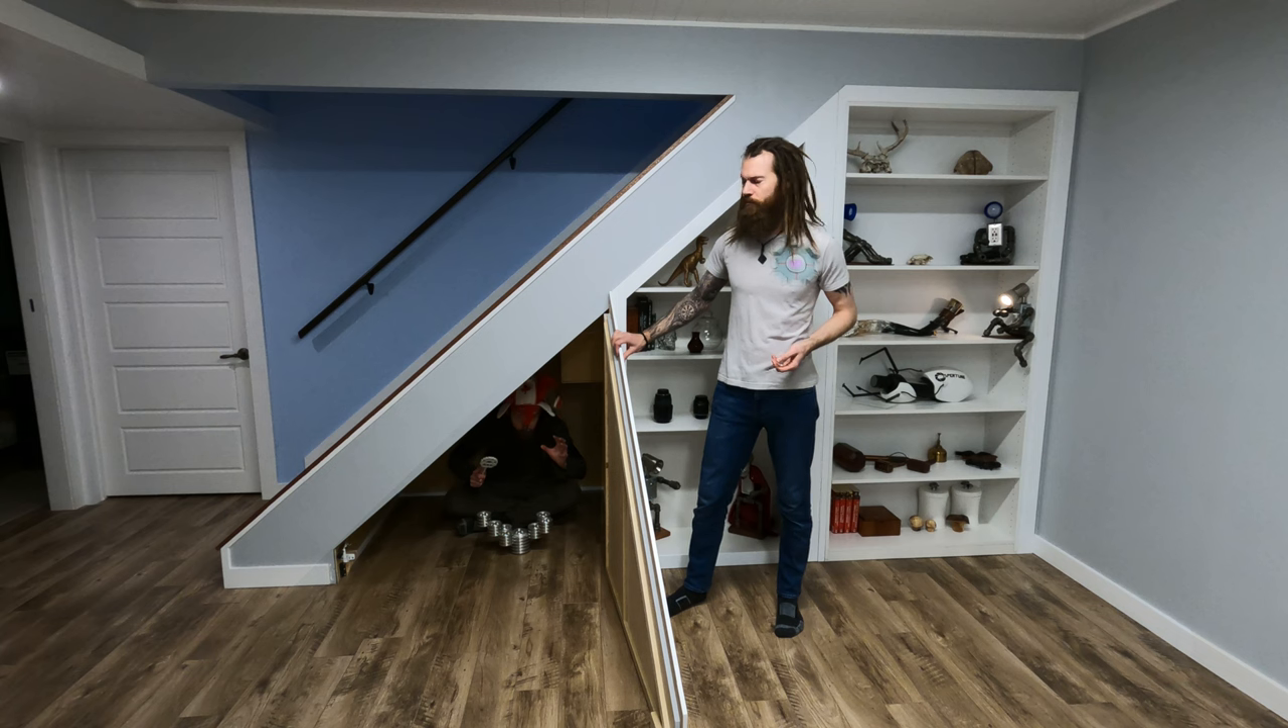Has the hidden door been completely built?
Yes.